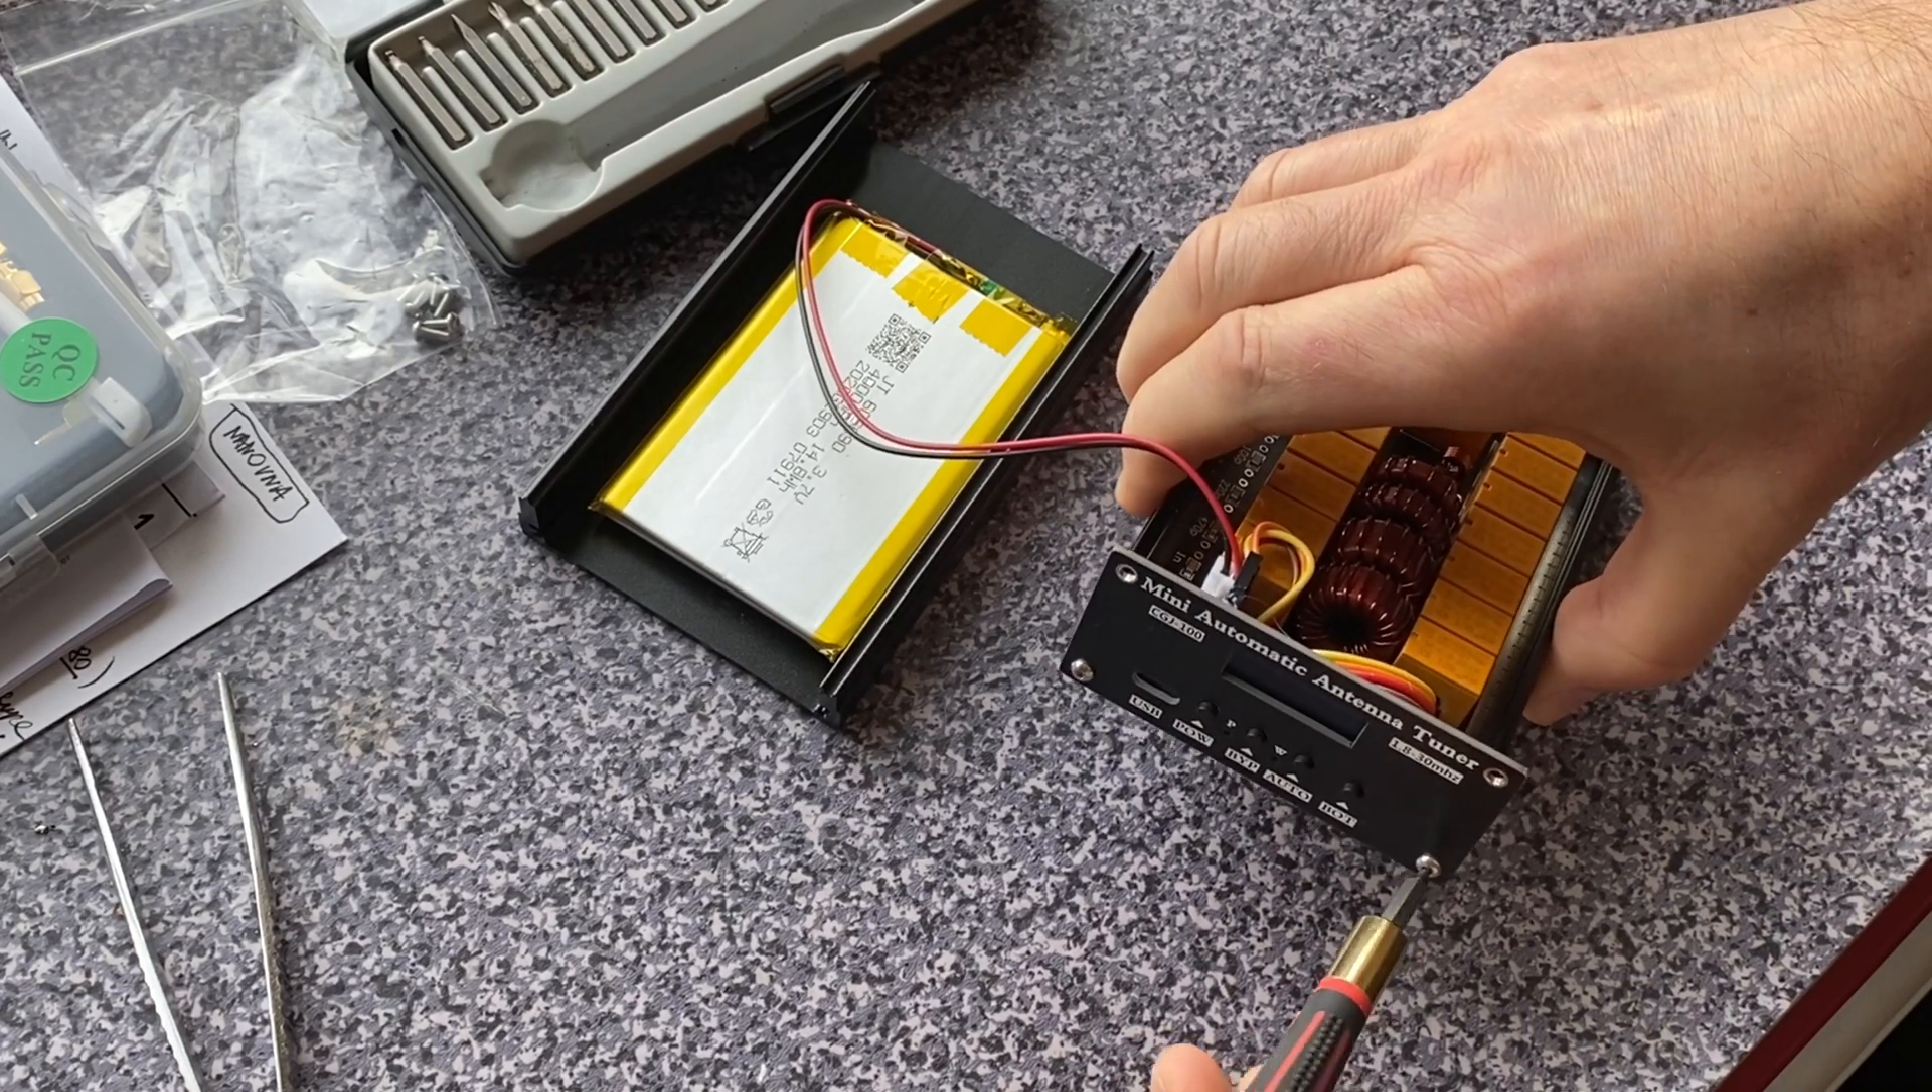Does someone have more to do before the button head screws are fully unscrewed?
Yes.